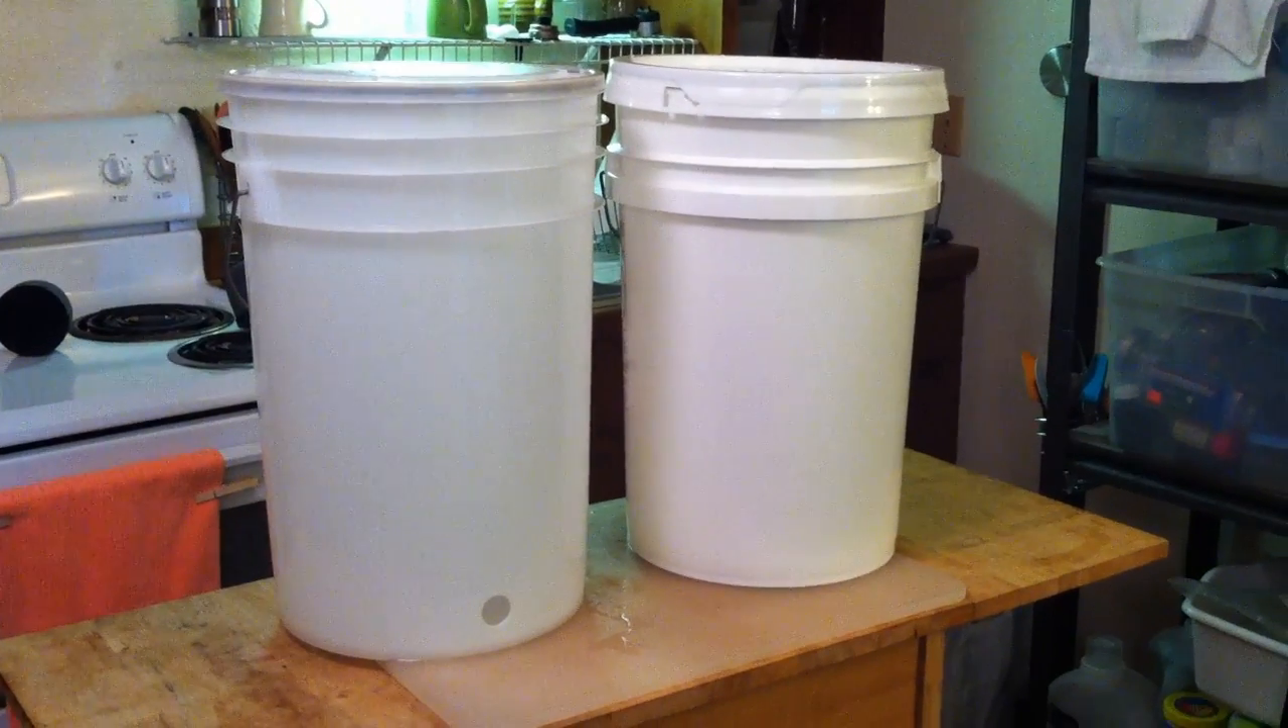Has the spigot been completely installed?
No.